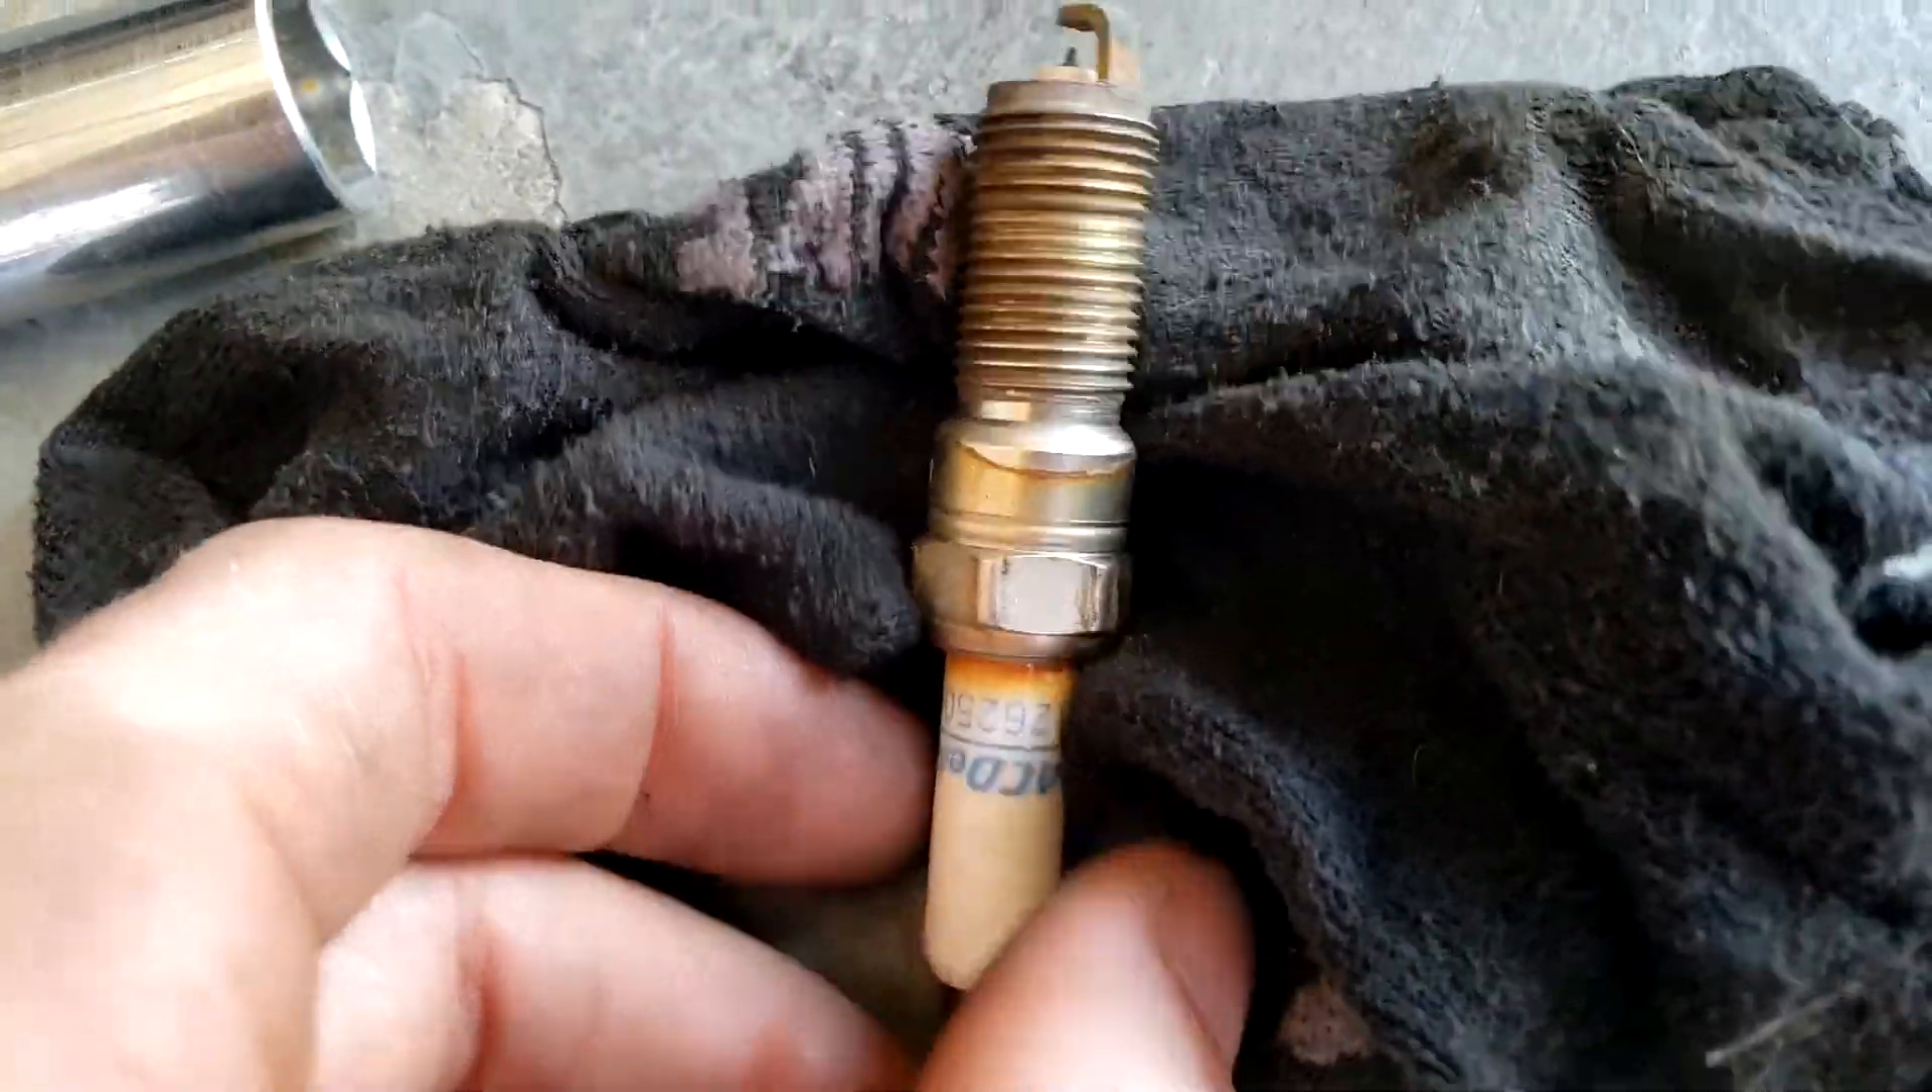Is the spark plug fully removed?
Yes.